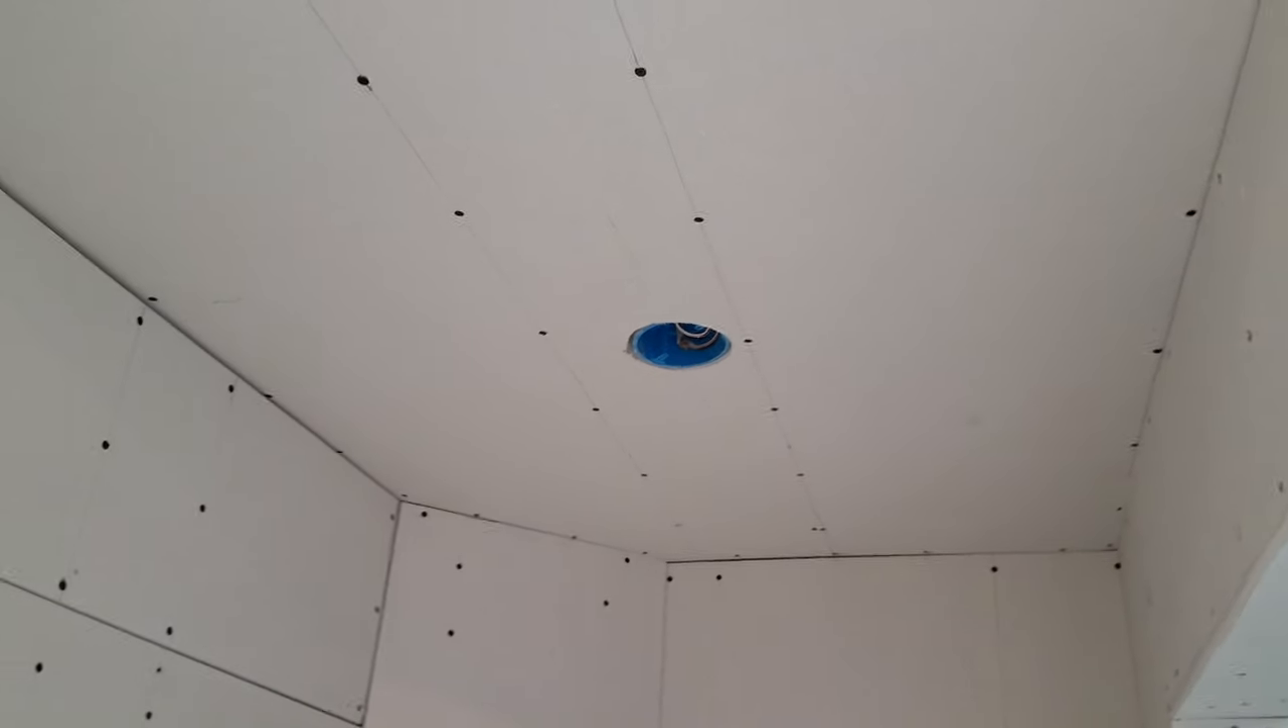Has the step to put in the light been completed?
No.